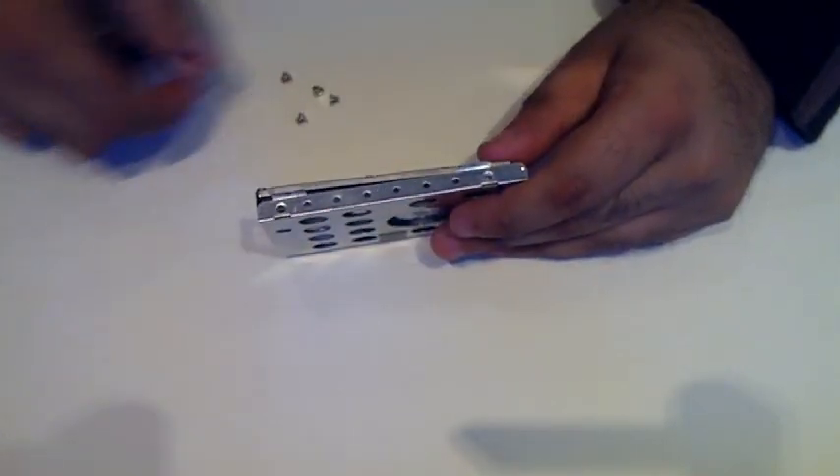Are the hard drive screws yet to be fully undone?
No.